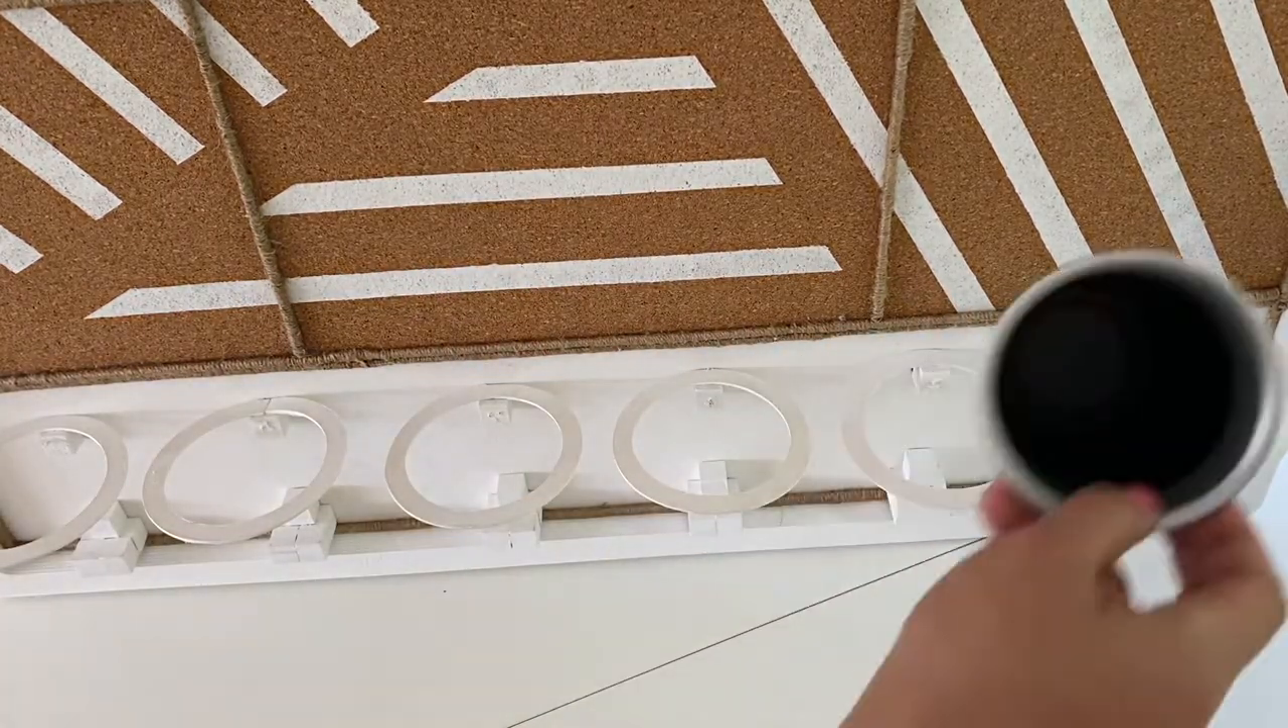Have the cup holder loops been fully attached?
Yes.